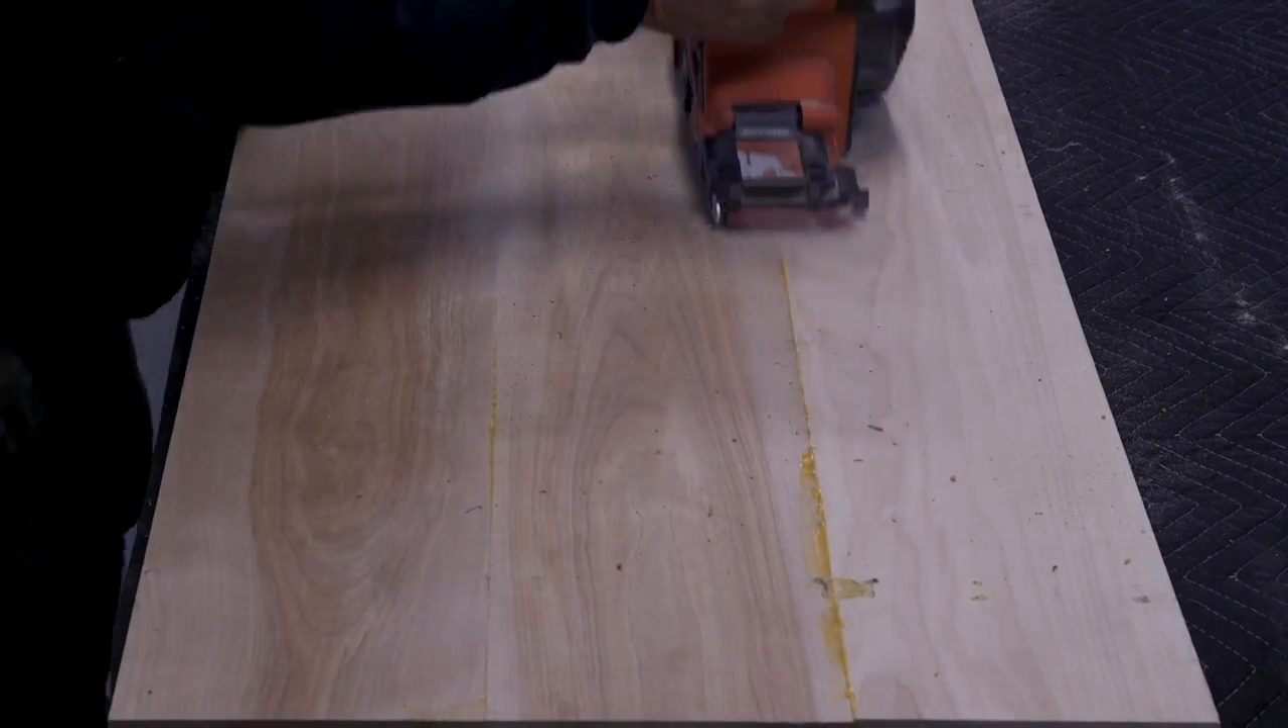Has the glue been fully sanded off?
No.